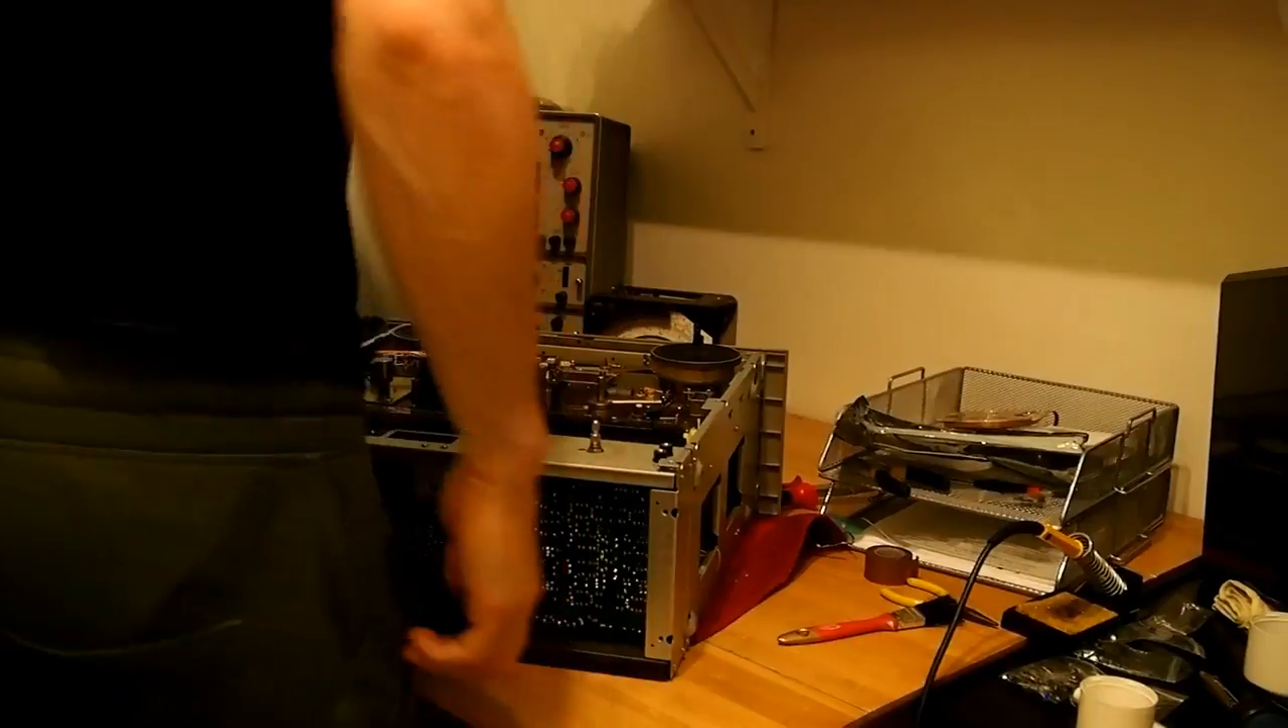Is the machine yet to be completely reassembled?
Yes.